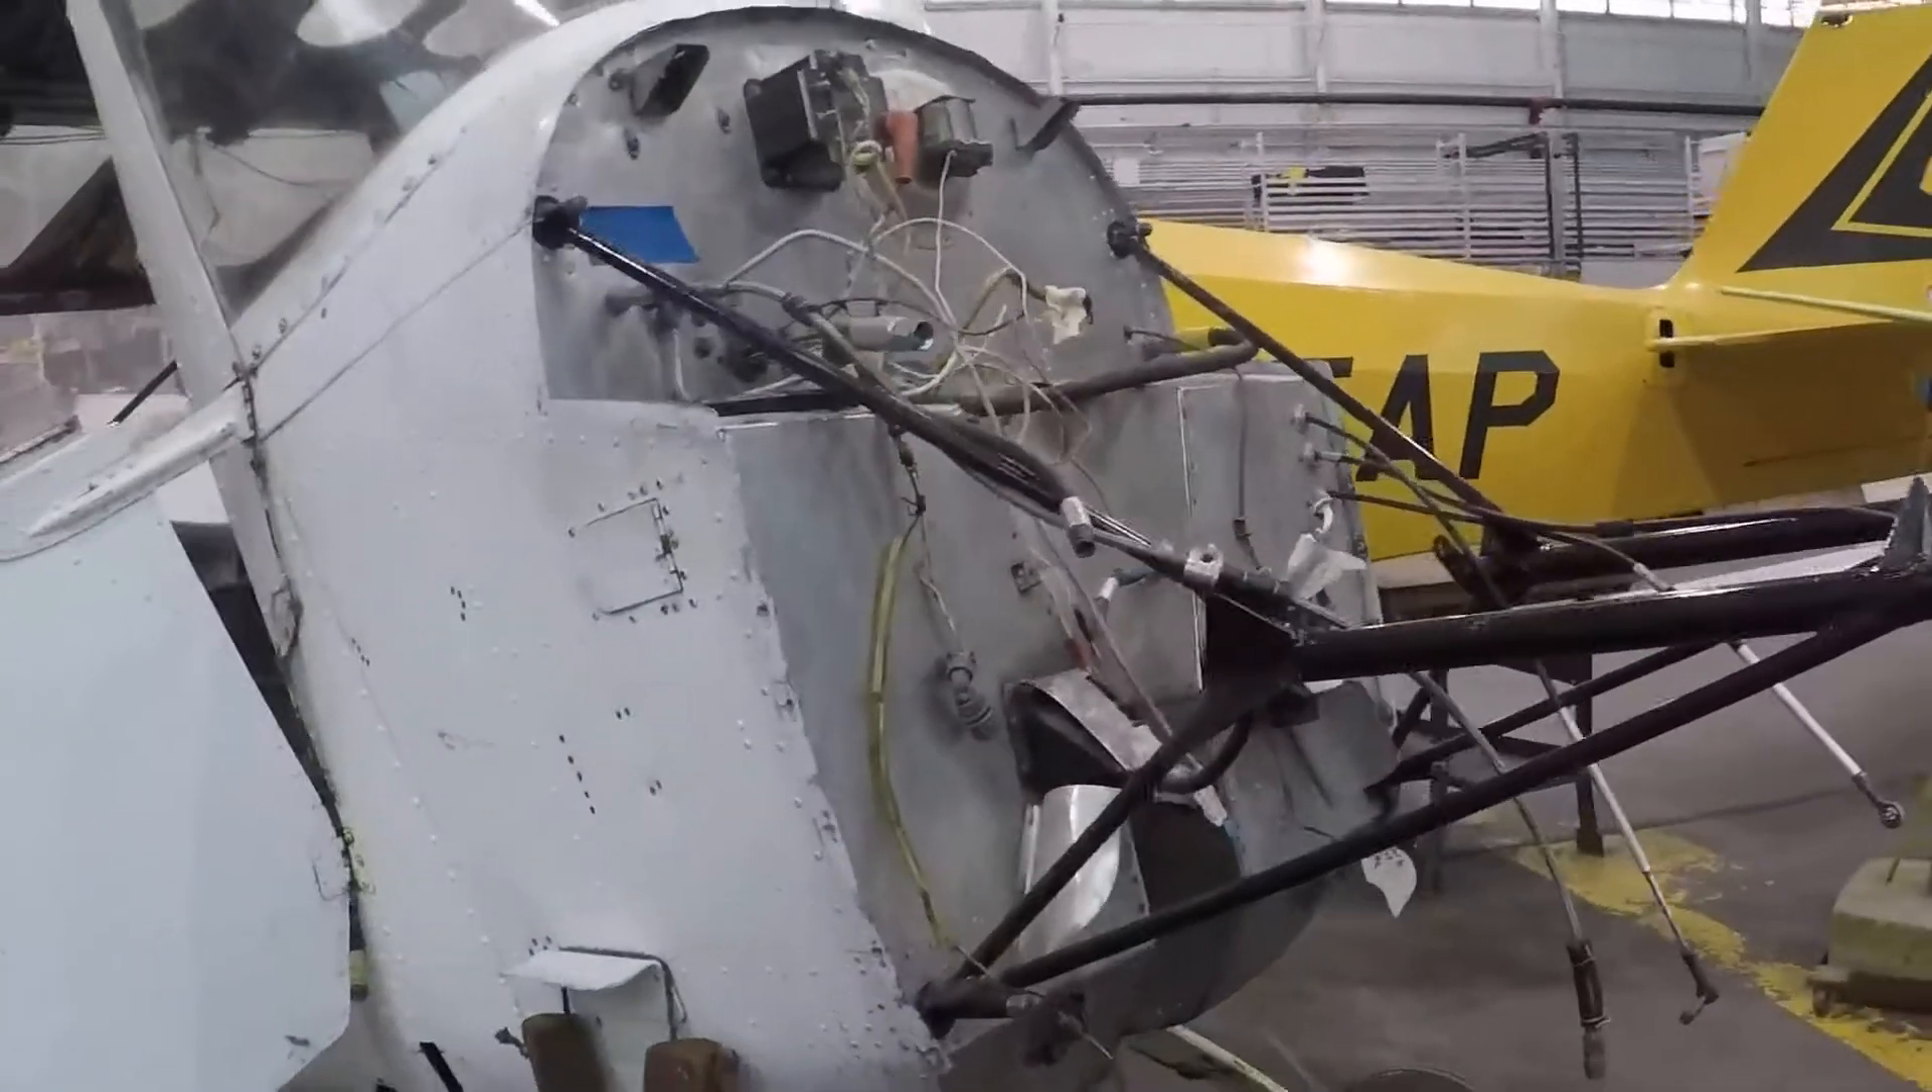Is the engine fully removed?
Yes.